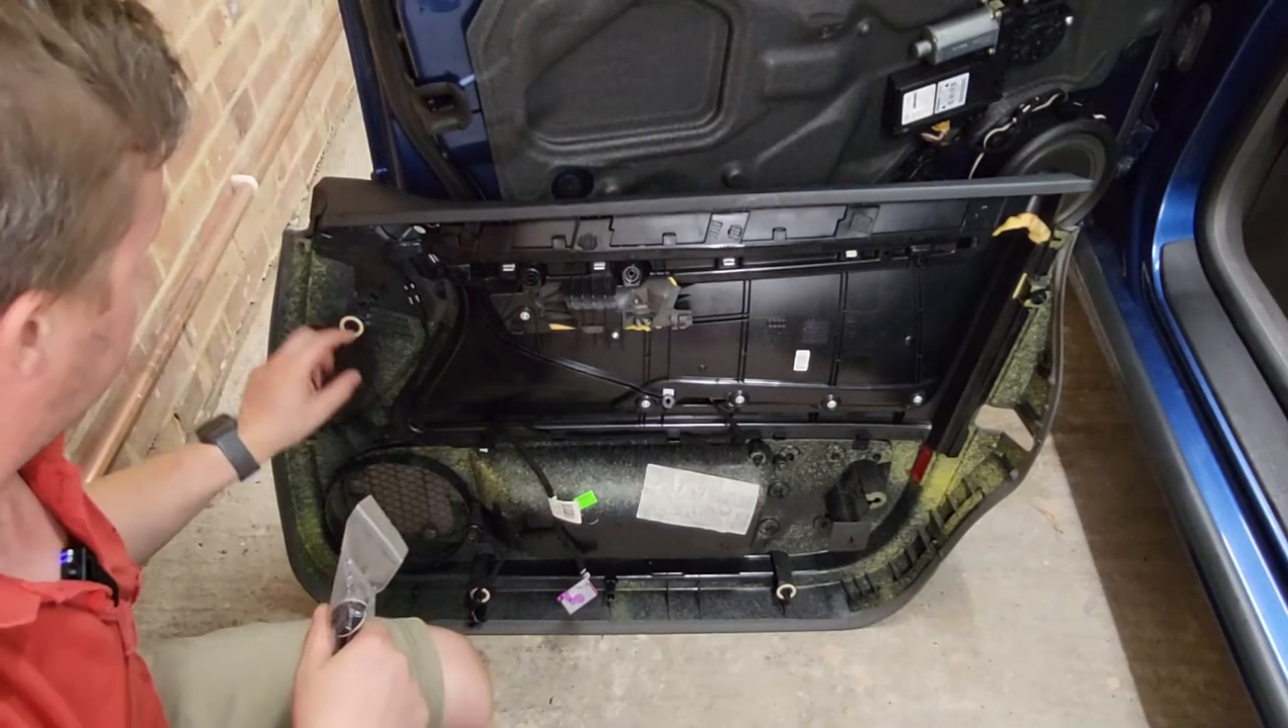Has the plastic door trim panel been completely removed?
Yes.